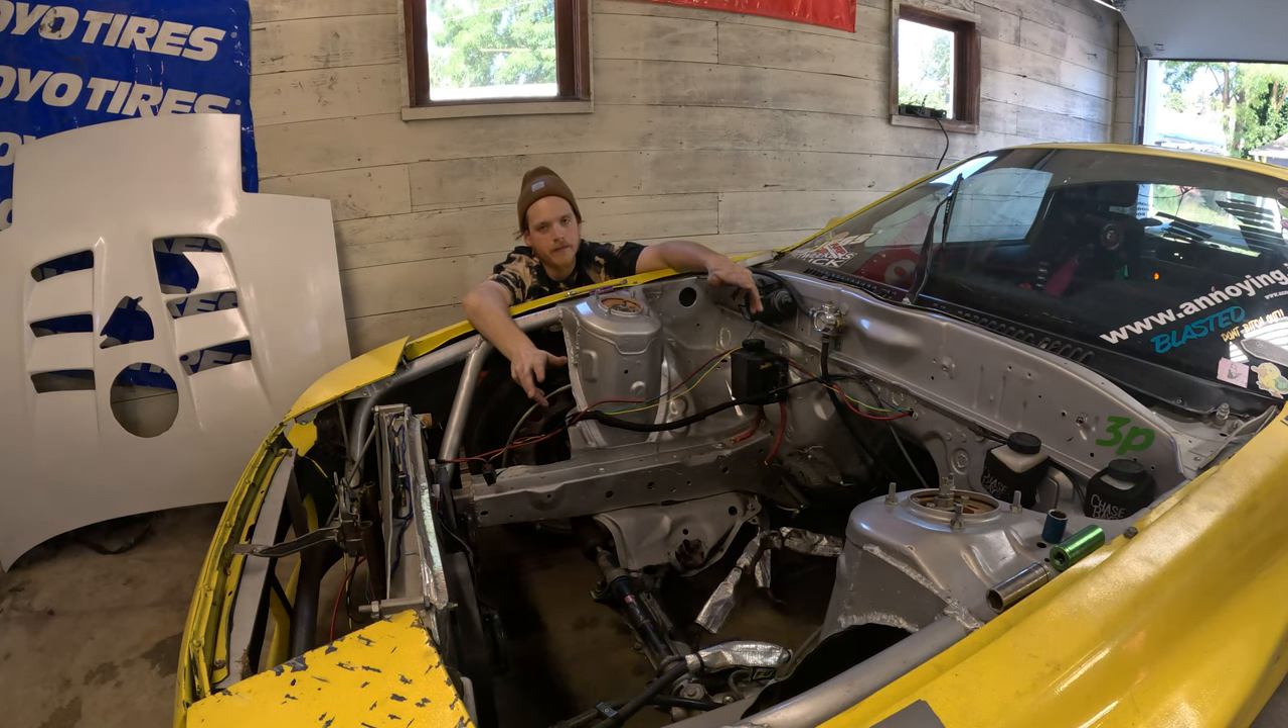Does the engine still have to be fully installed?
Yes.